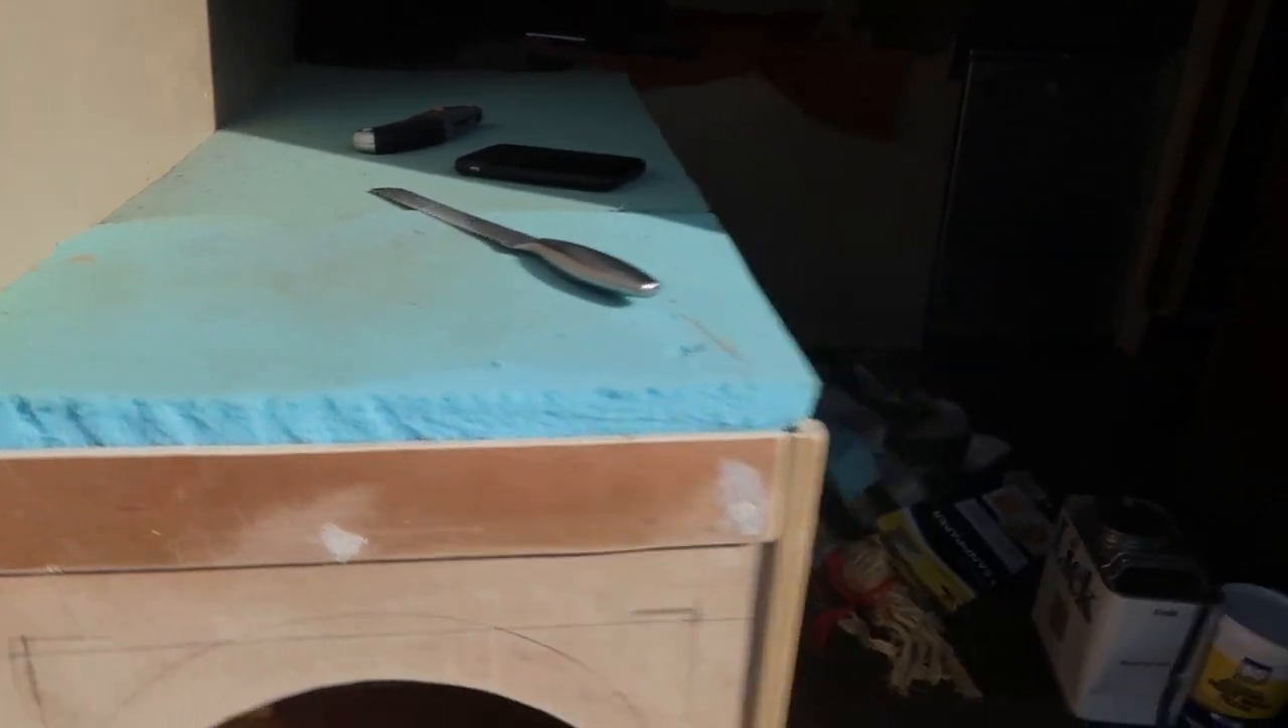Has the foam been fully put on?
Yes.